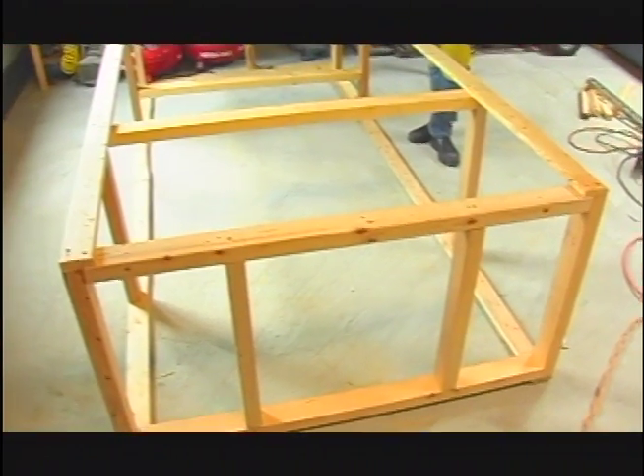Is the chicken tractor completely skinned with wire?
No.